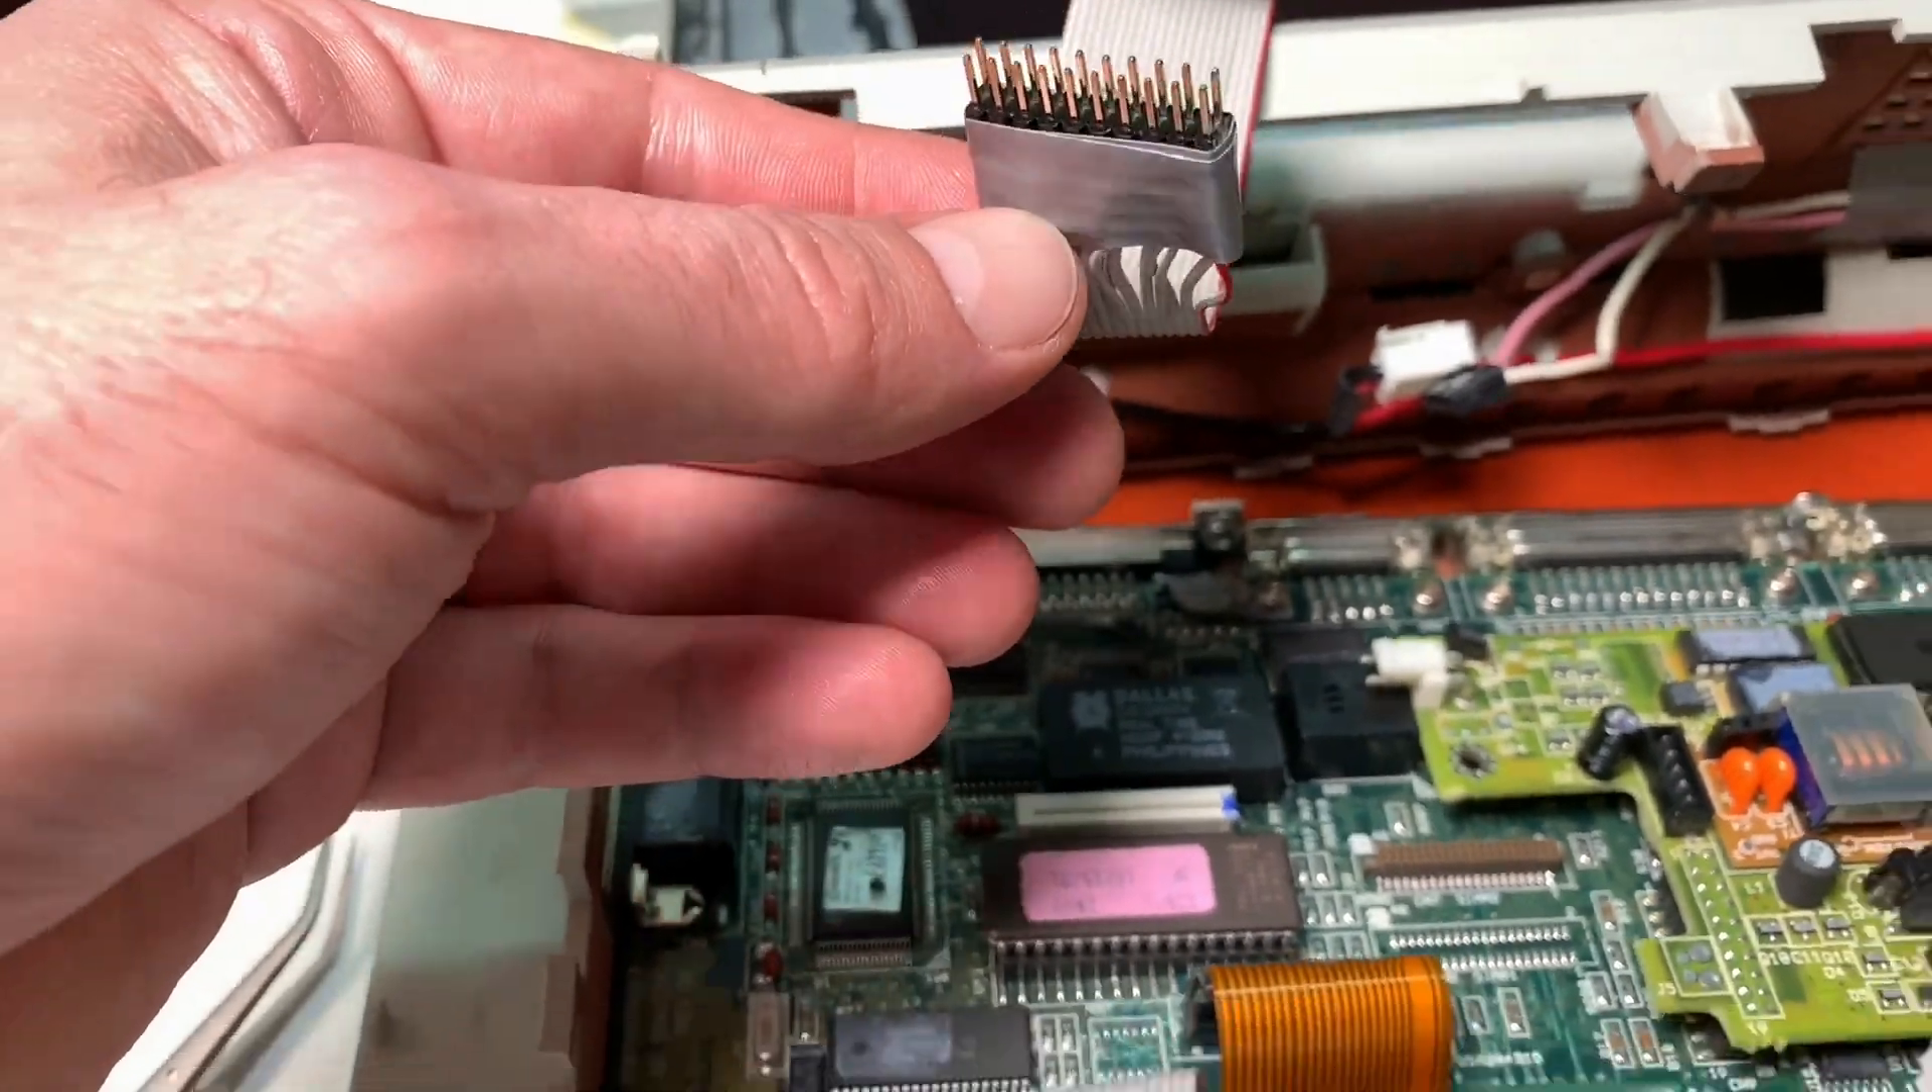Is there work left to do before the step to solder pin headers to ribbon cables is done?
No.